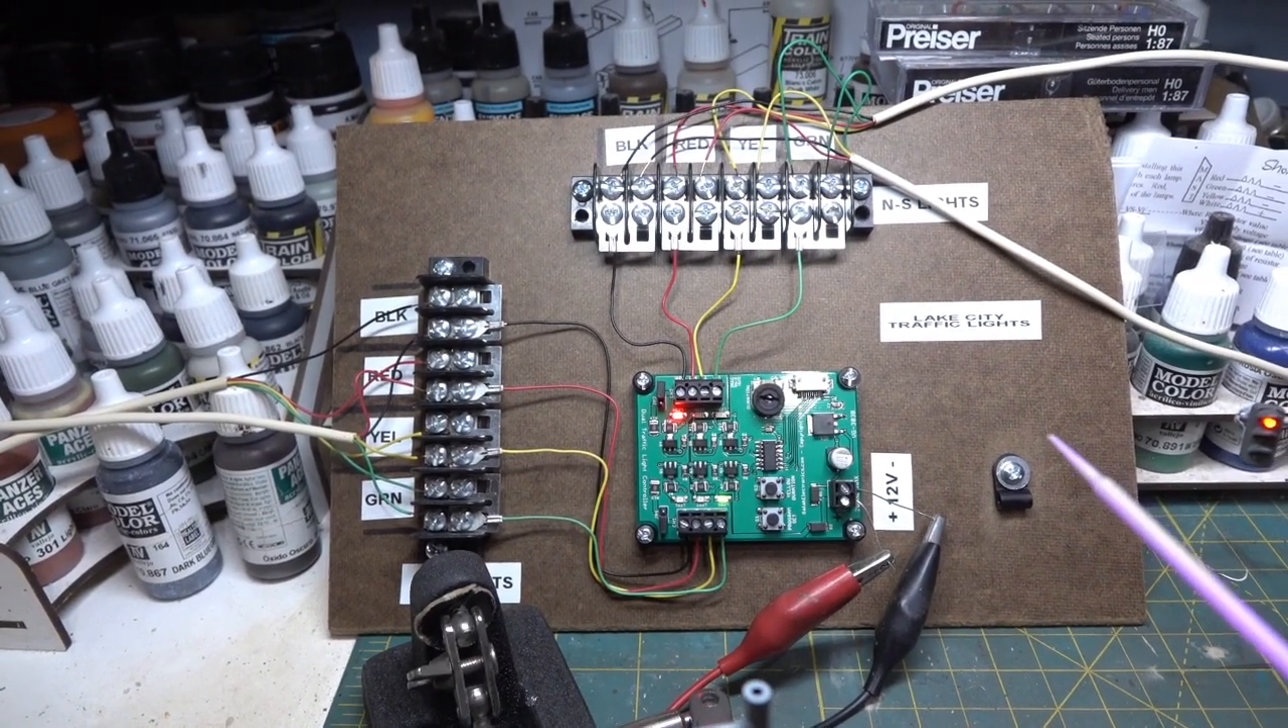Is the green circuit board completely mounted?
Yes.